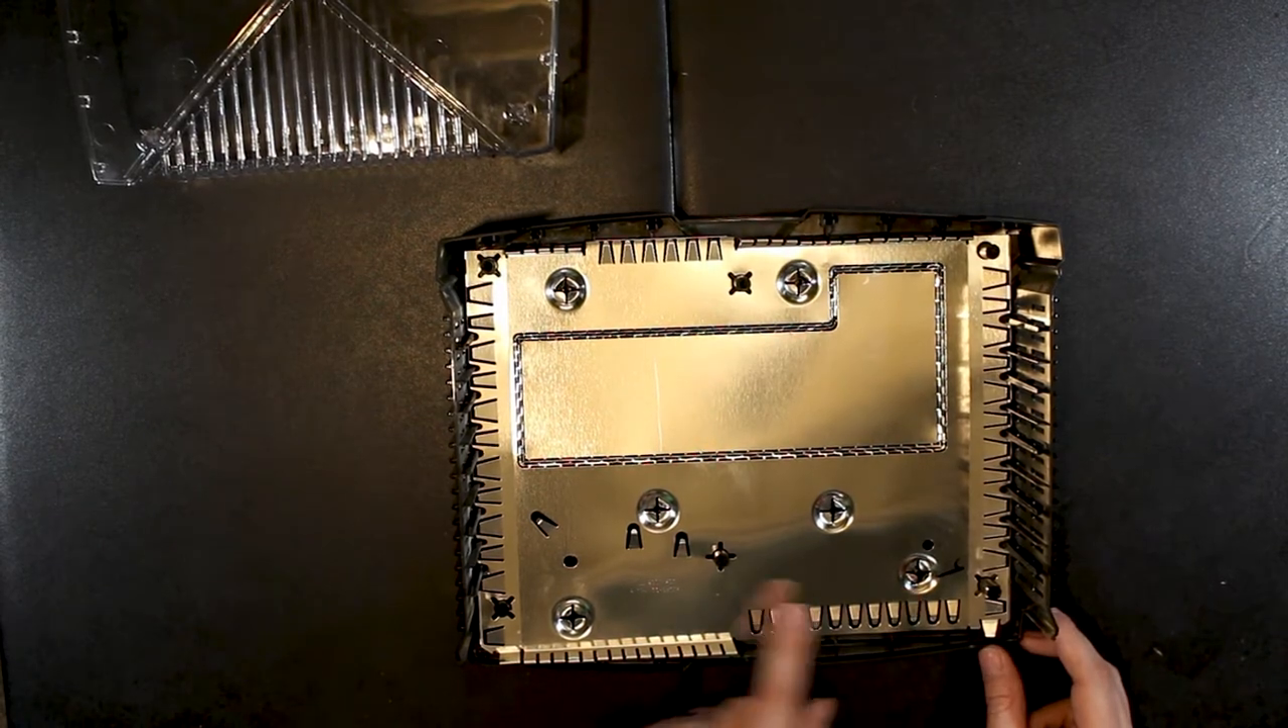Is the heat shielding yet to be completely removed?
Yes.